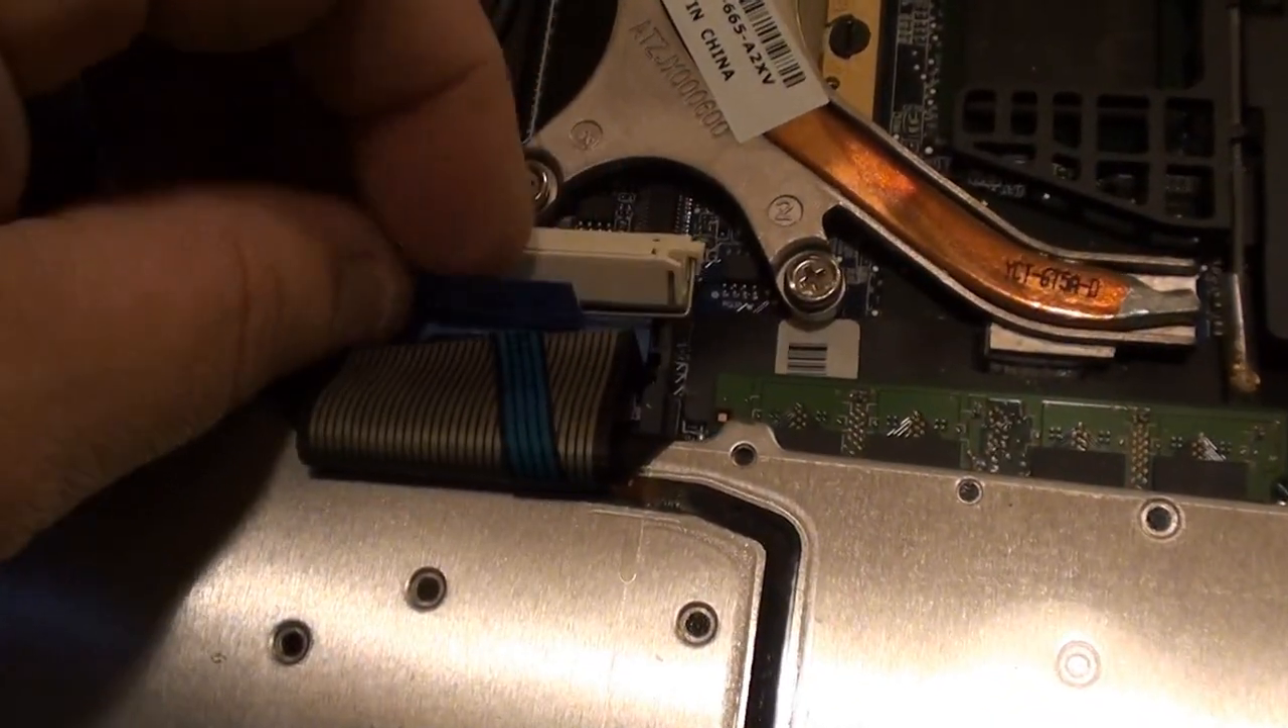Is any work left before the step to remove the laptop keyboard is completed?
Yes.